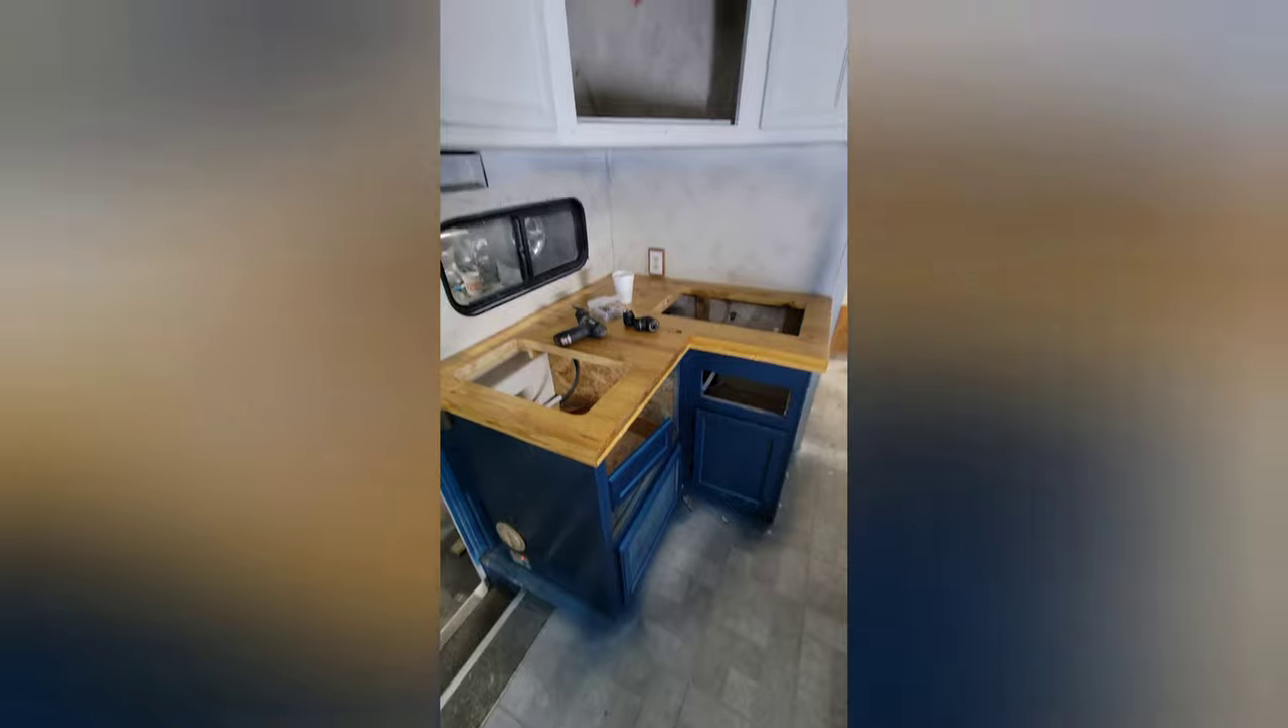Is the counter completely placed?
Yes.